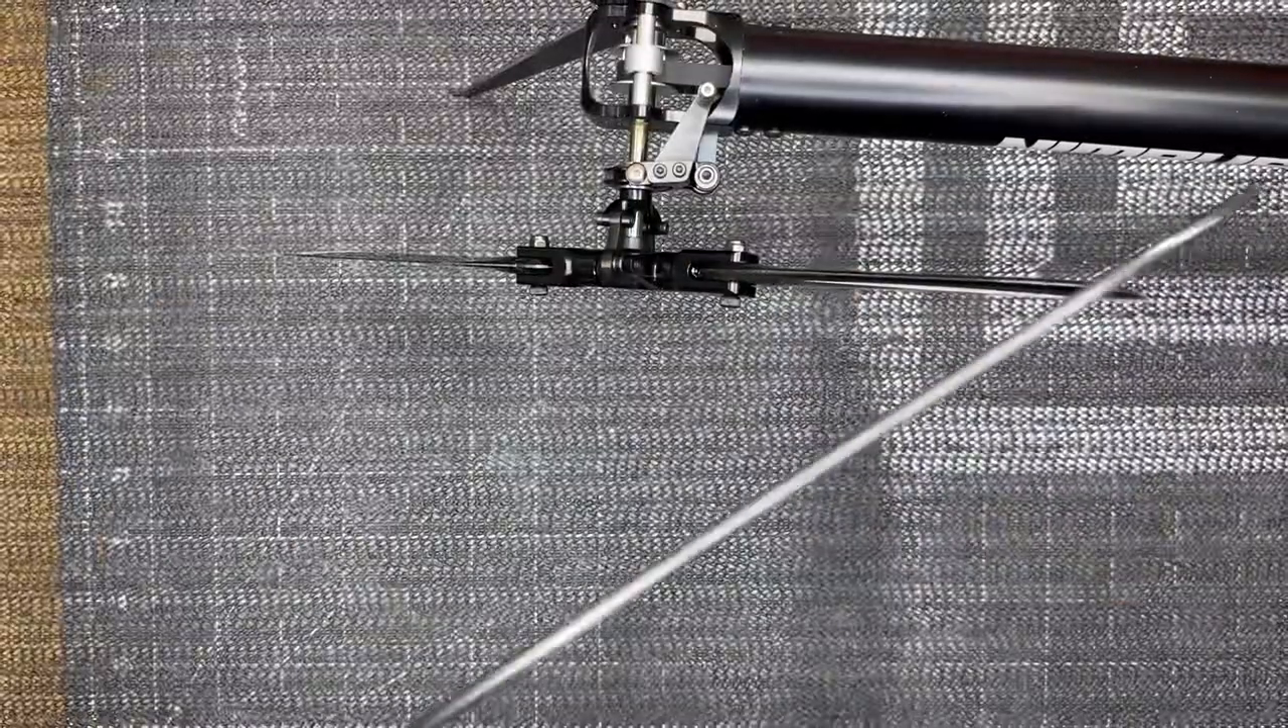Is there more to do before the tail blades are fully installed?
No.